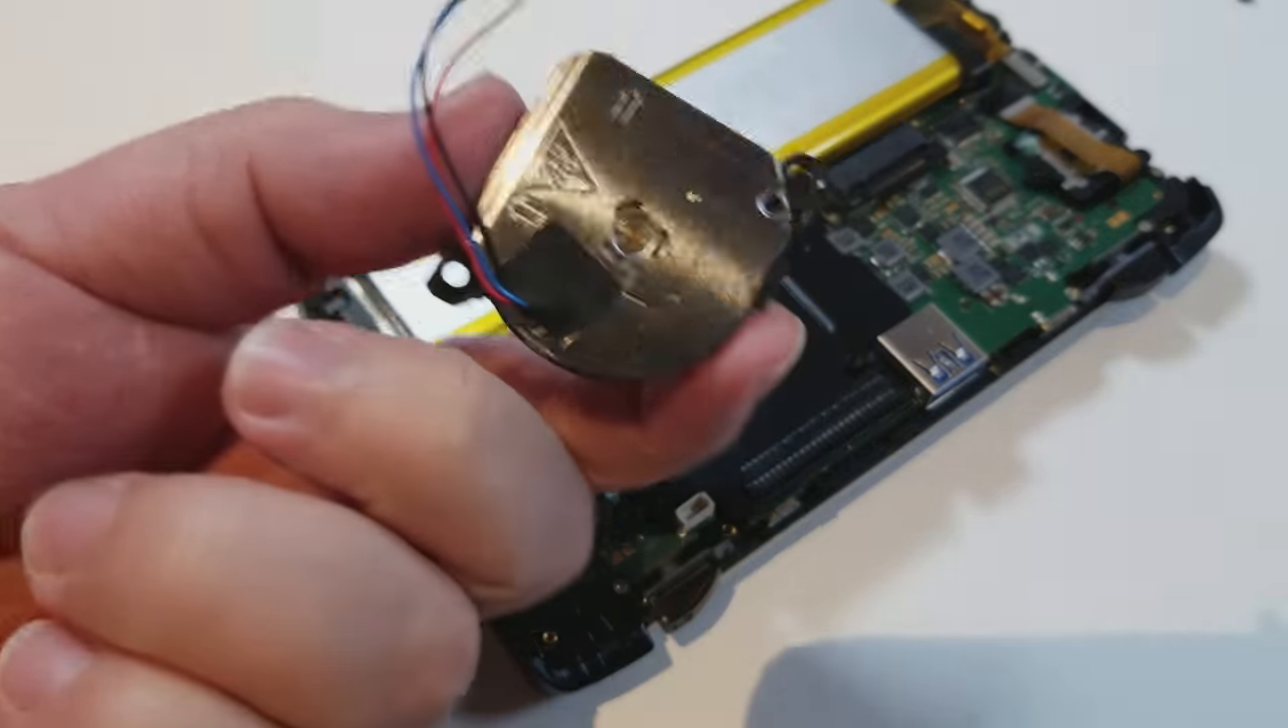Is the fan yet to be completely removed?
No.